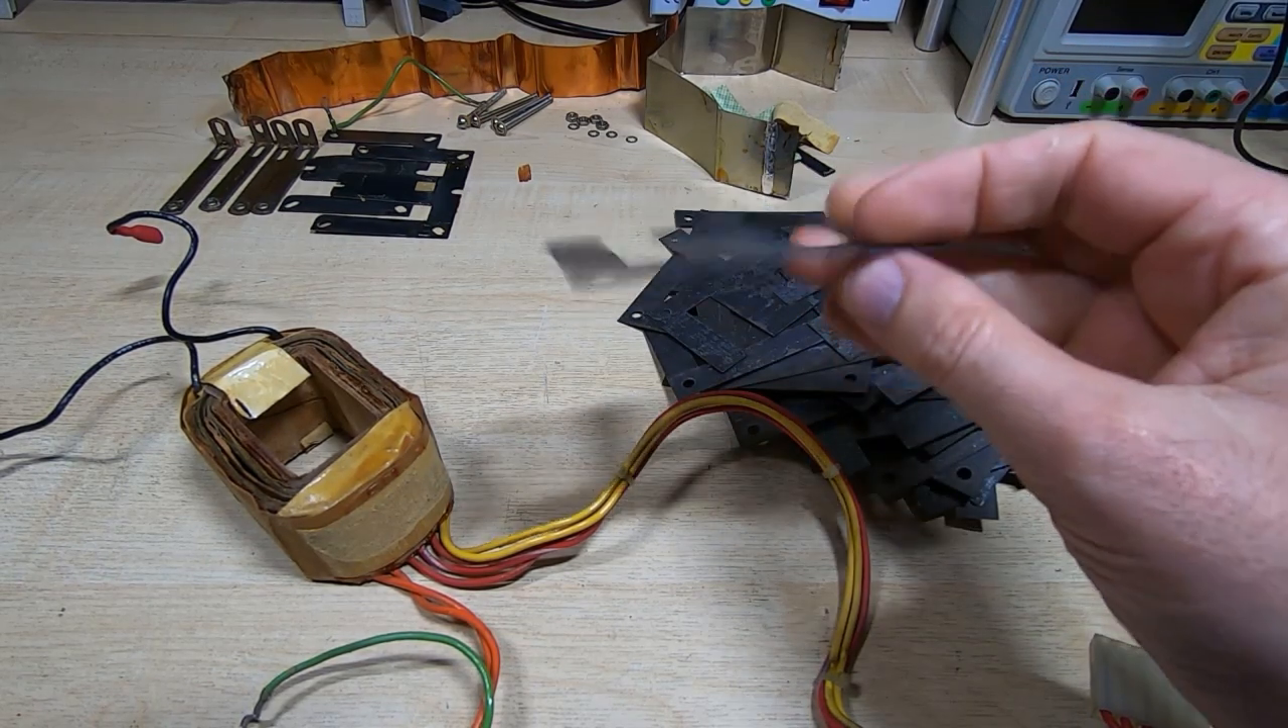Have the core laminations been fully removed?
Yes.